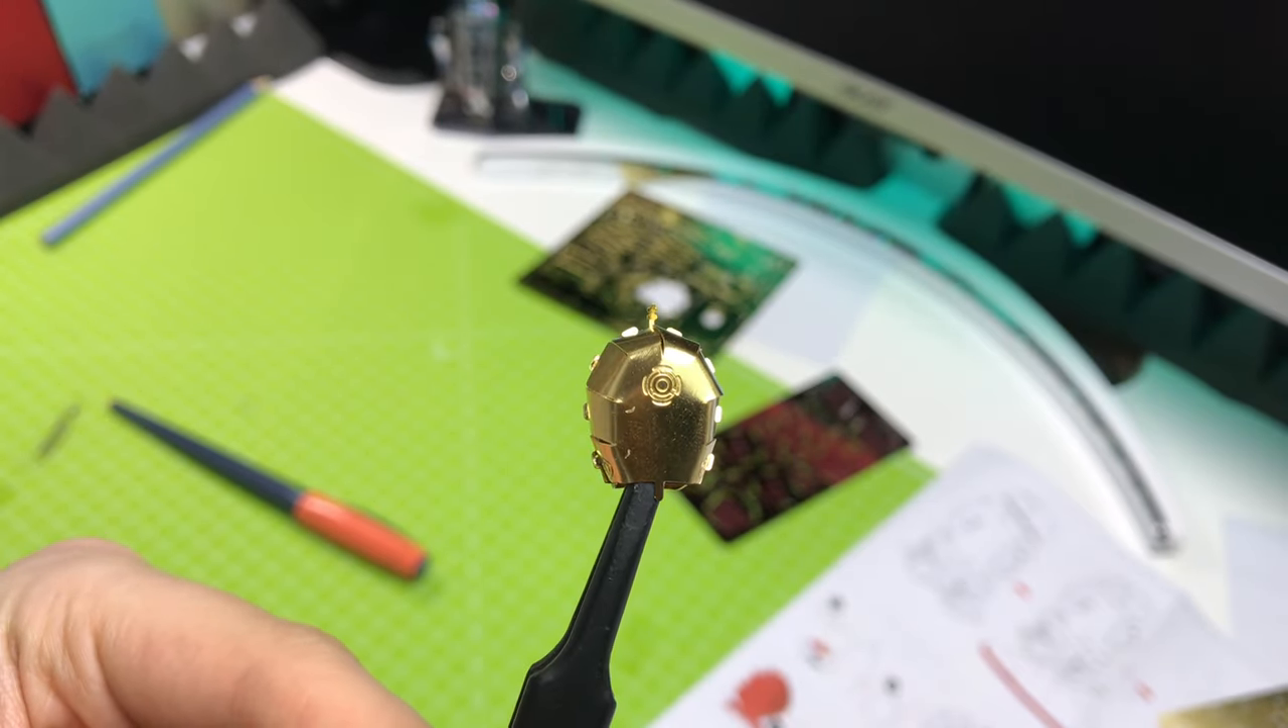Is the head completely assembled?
Yes.